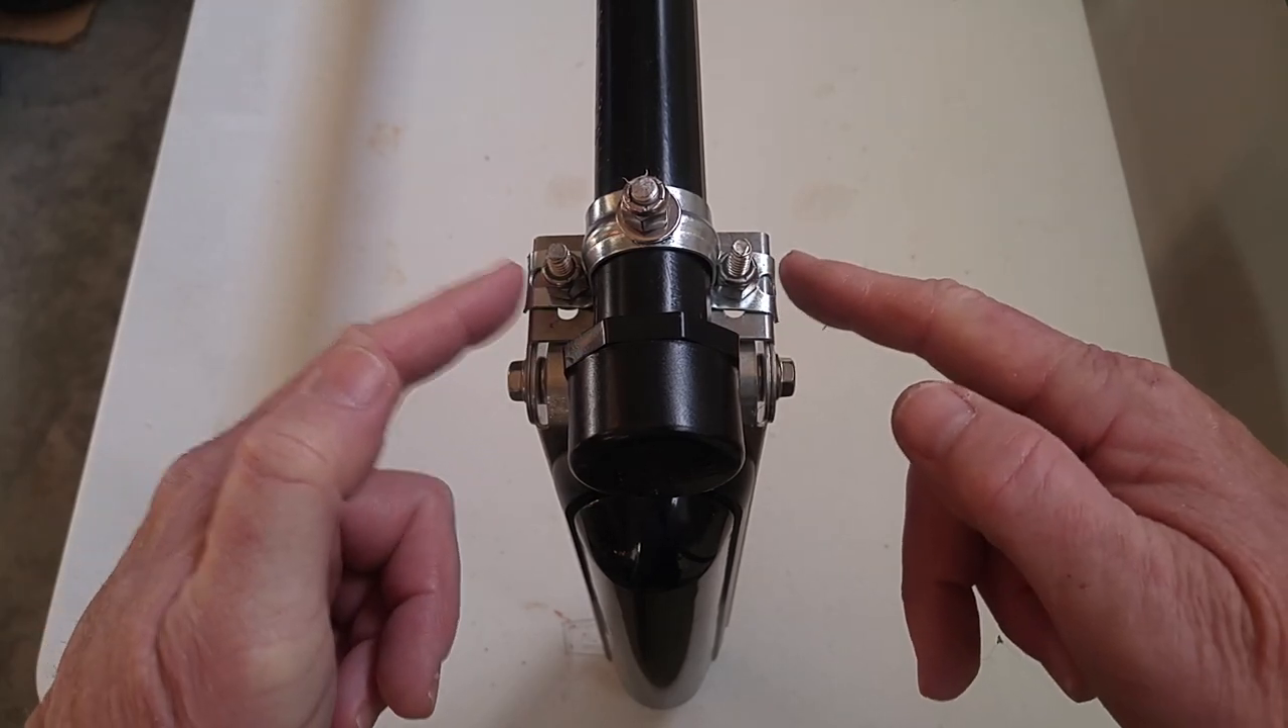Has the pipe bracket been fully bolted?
Yes.